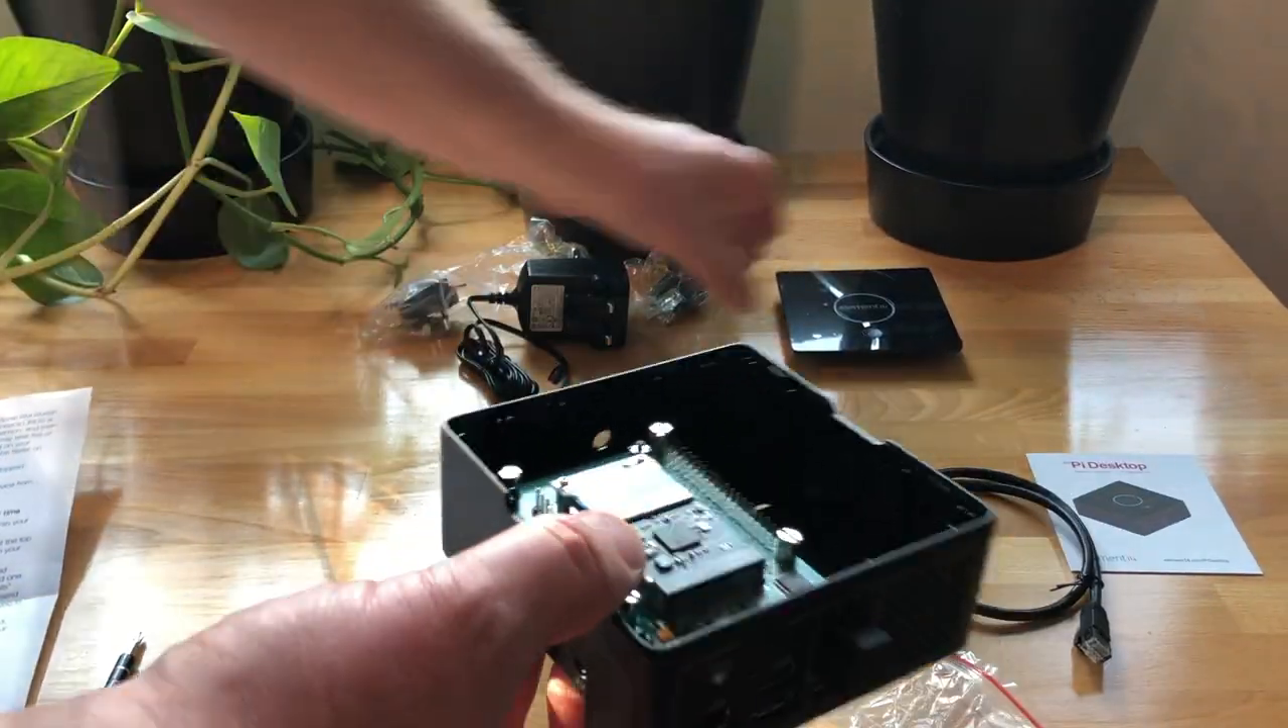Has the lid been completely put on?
No.